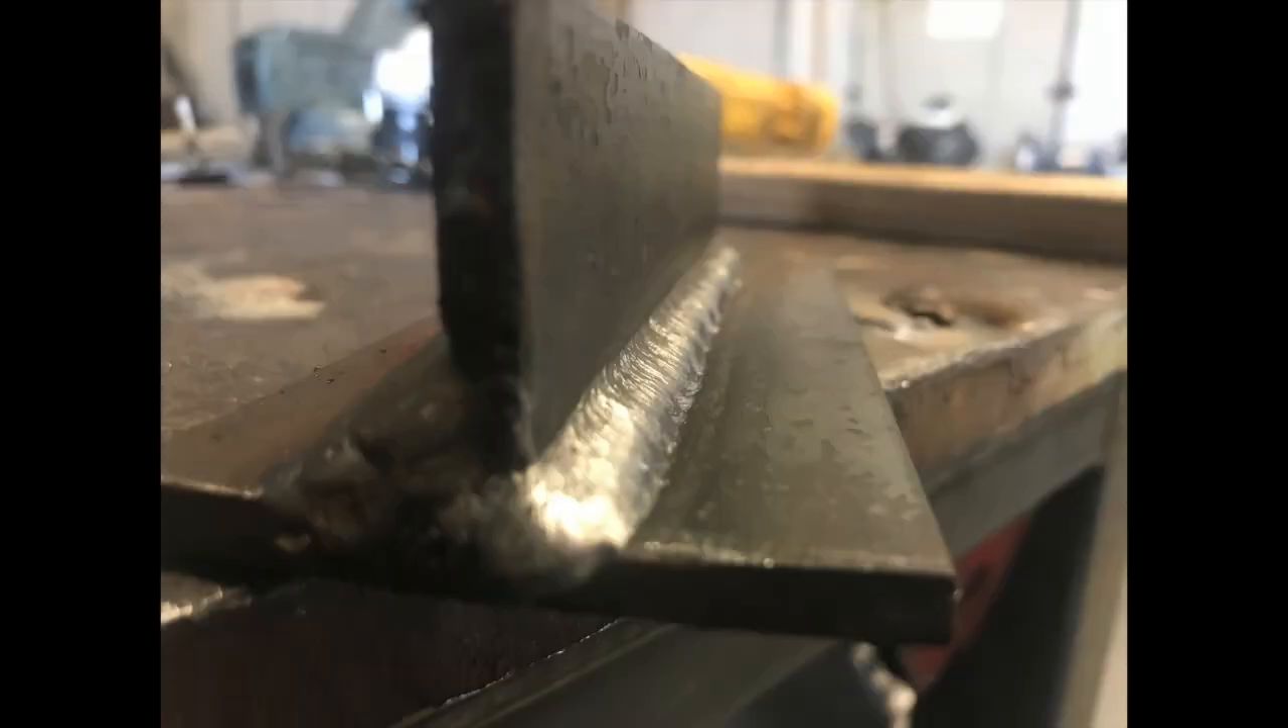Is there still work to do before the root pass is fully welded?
No.